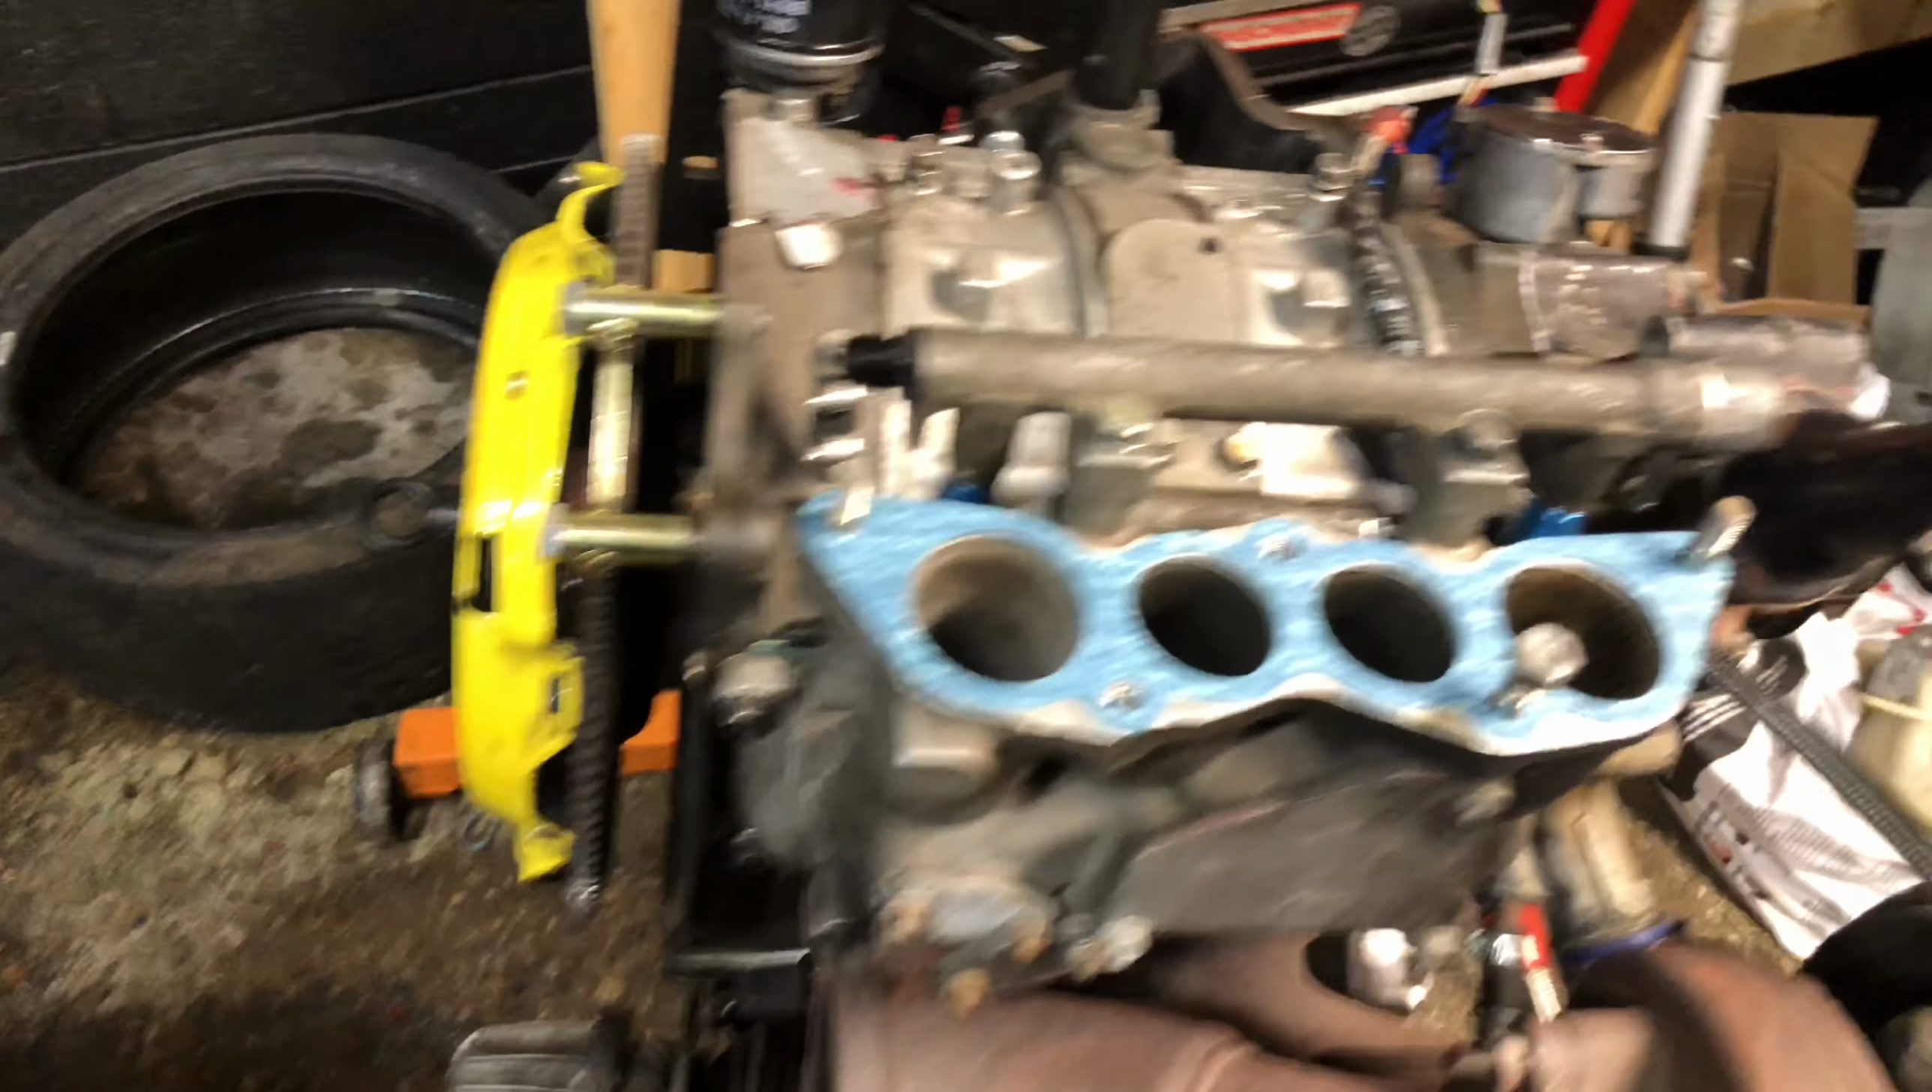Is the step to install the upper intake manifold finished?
No.